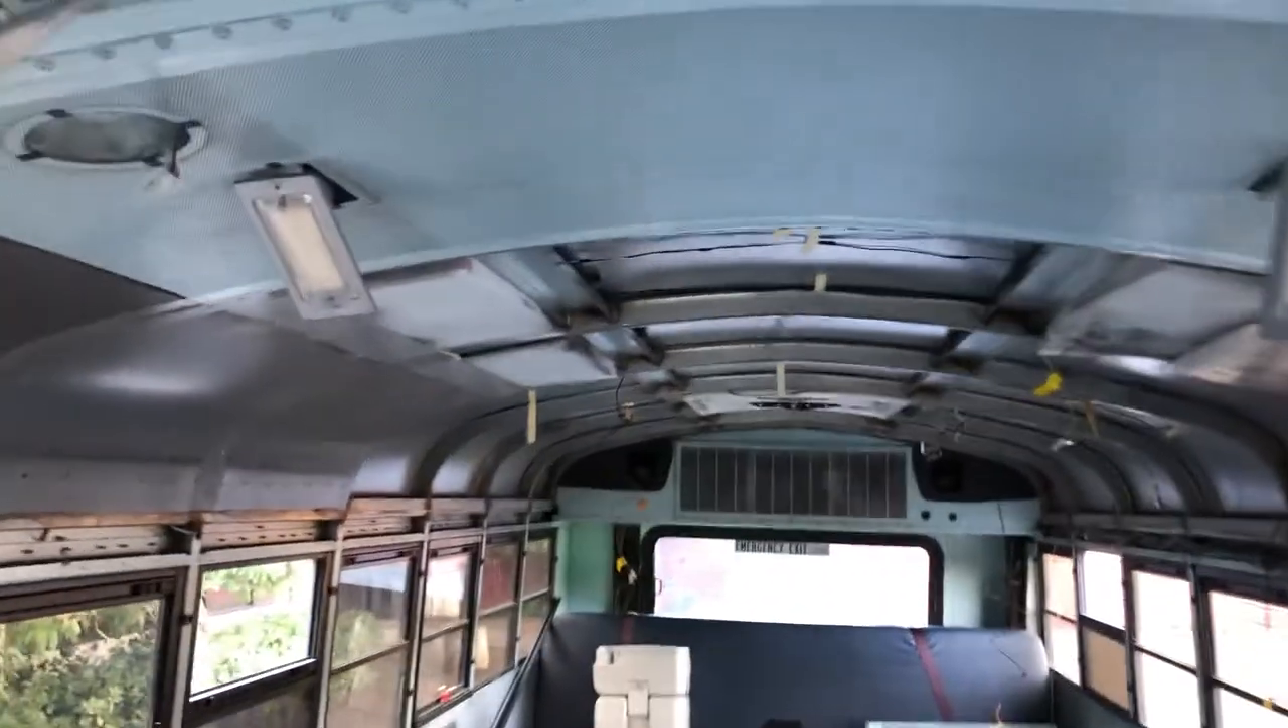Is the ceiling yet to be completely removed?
Yes.